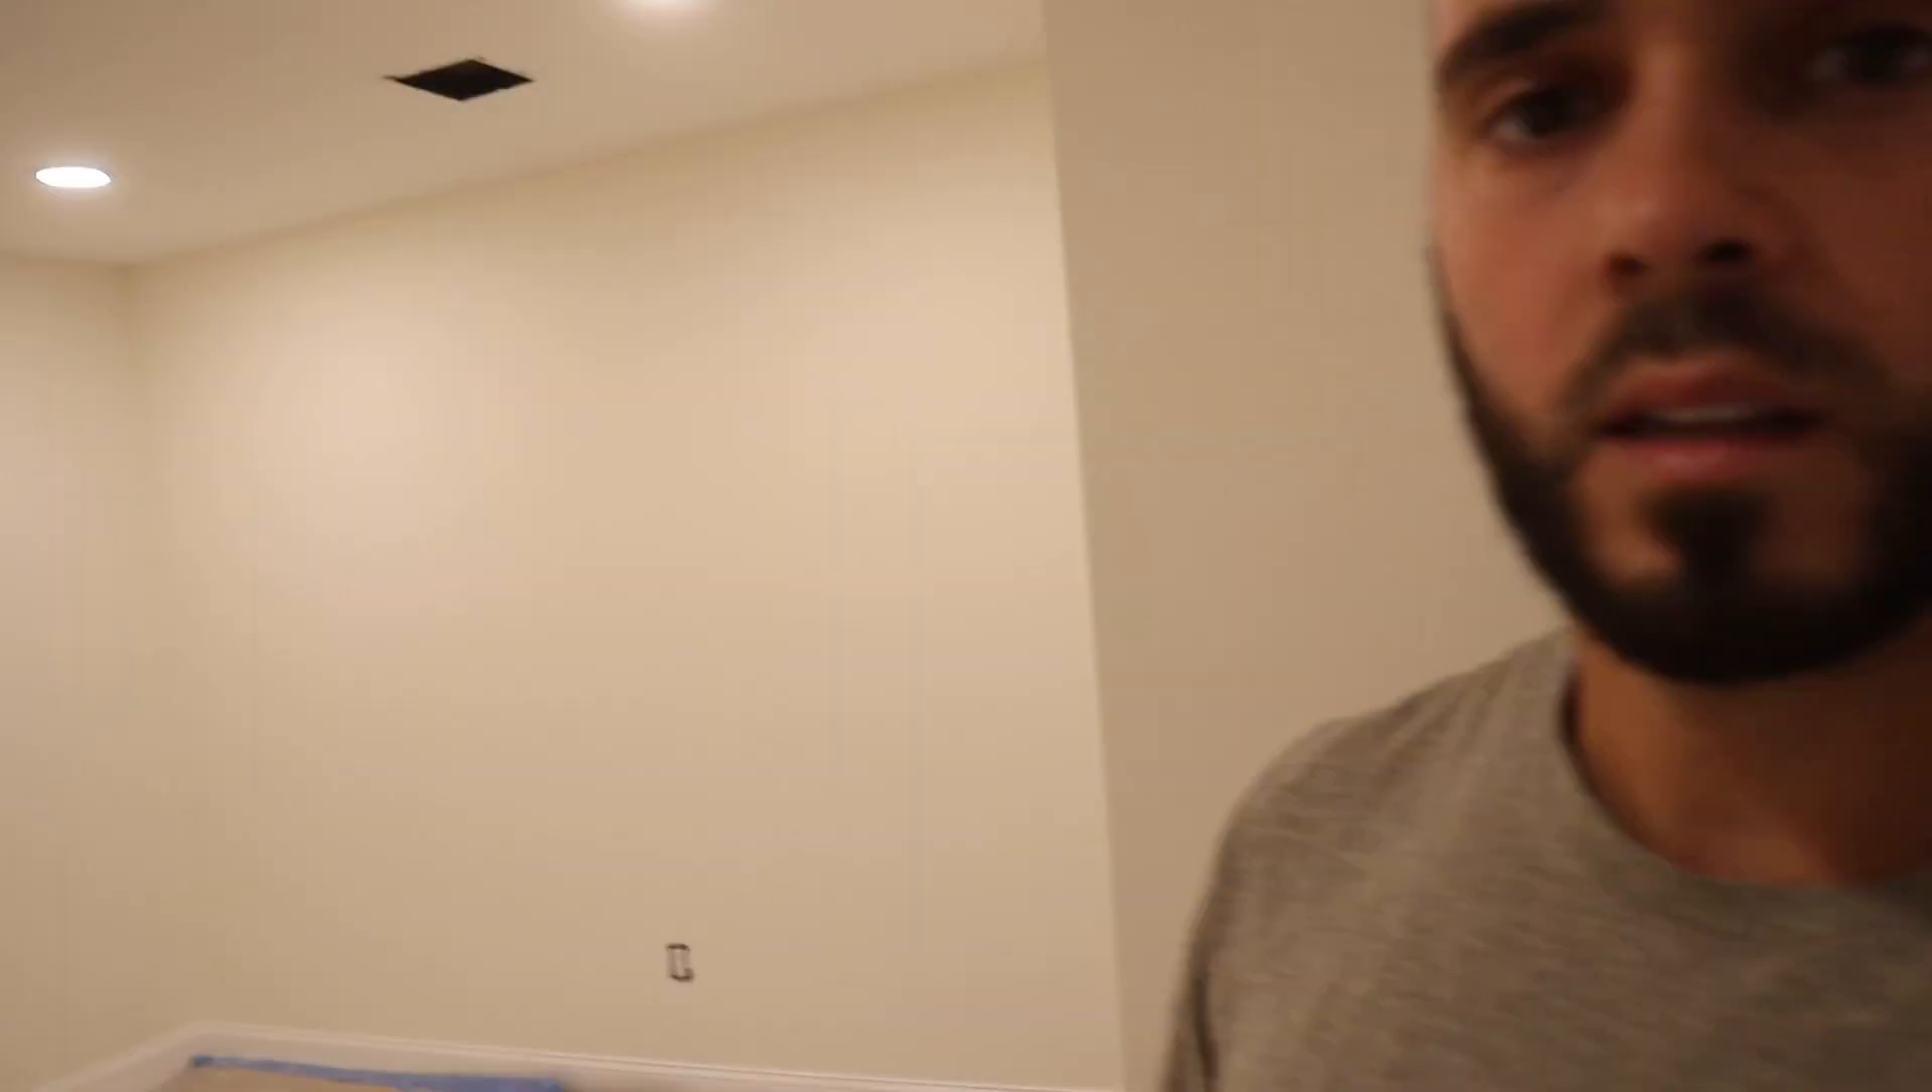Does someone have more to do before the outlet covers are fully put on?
Yes.